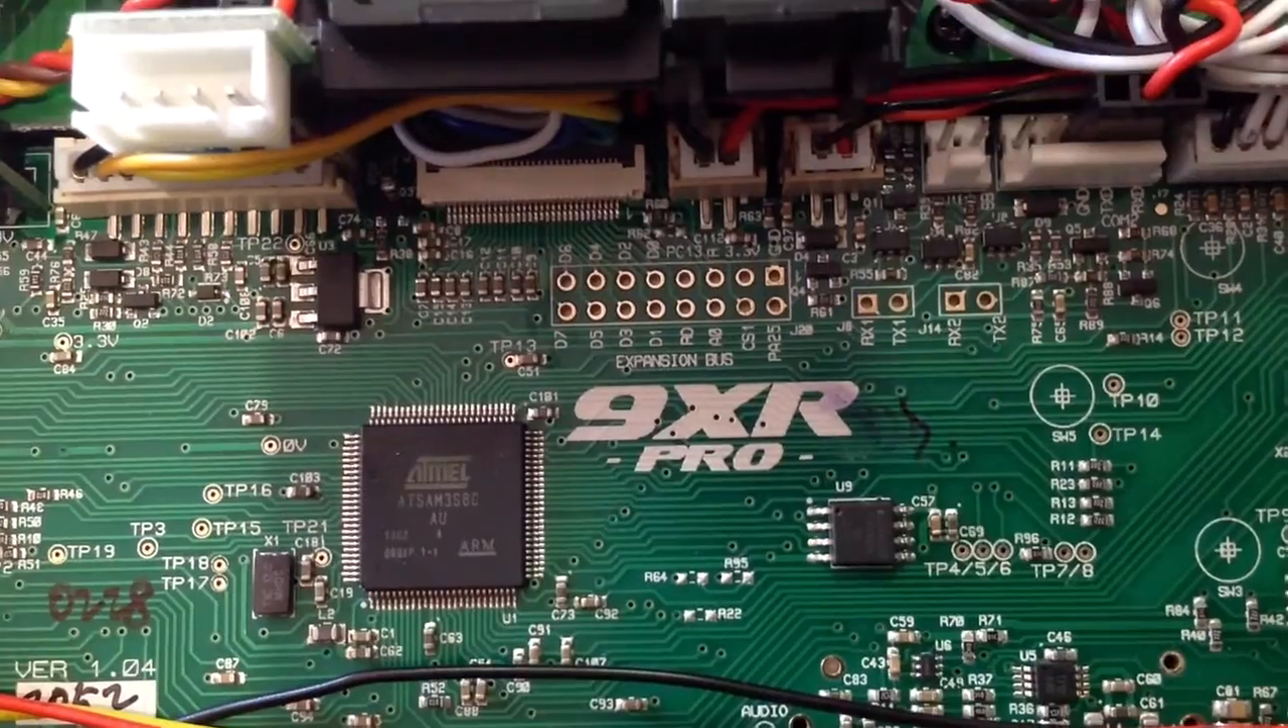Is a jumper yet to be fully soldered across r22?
Yes.